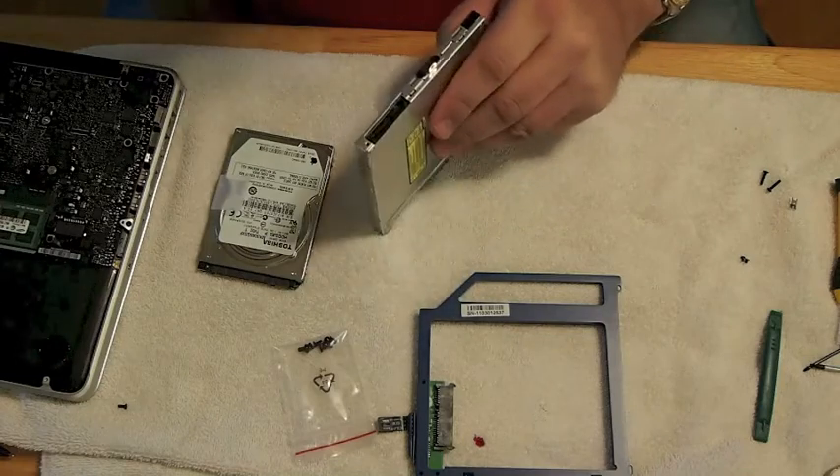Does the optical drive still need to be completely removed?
No.